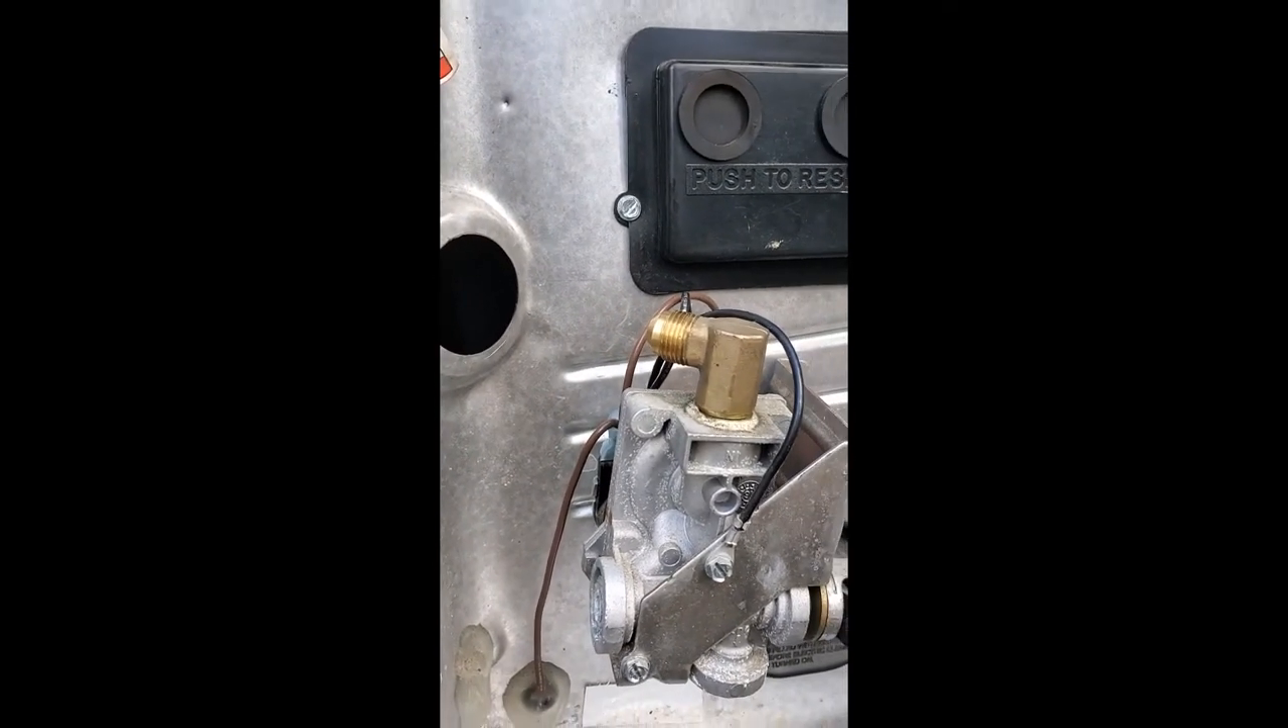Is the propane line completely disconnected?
Yes.